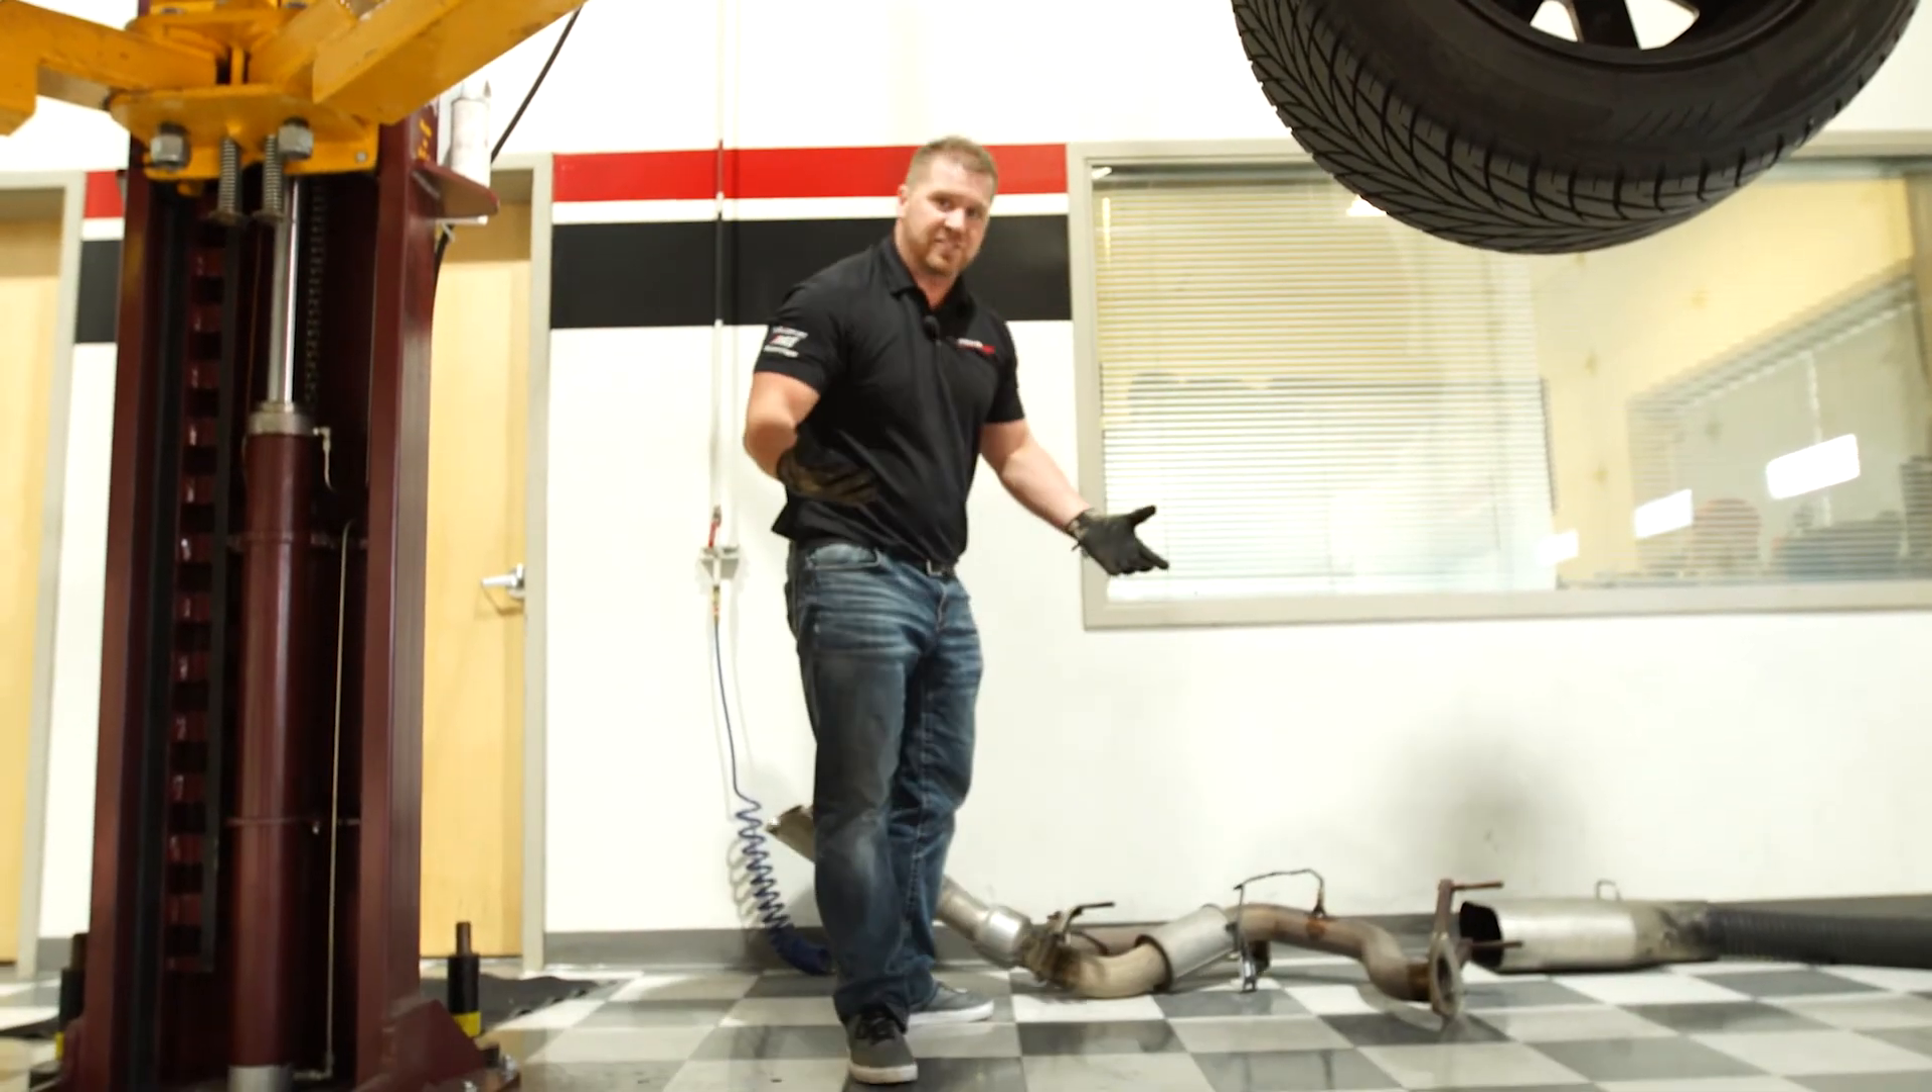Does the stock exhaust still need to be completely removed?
No.